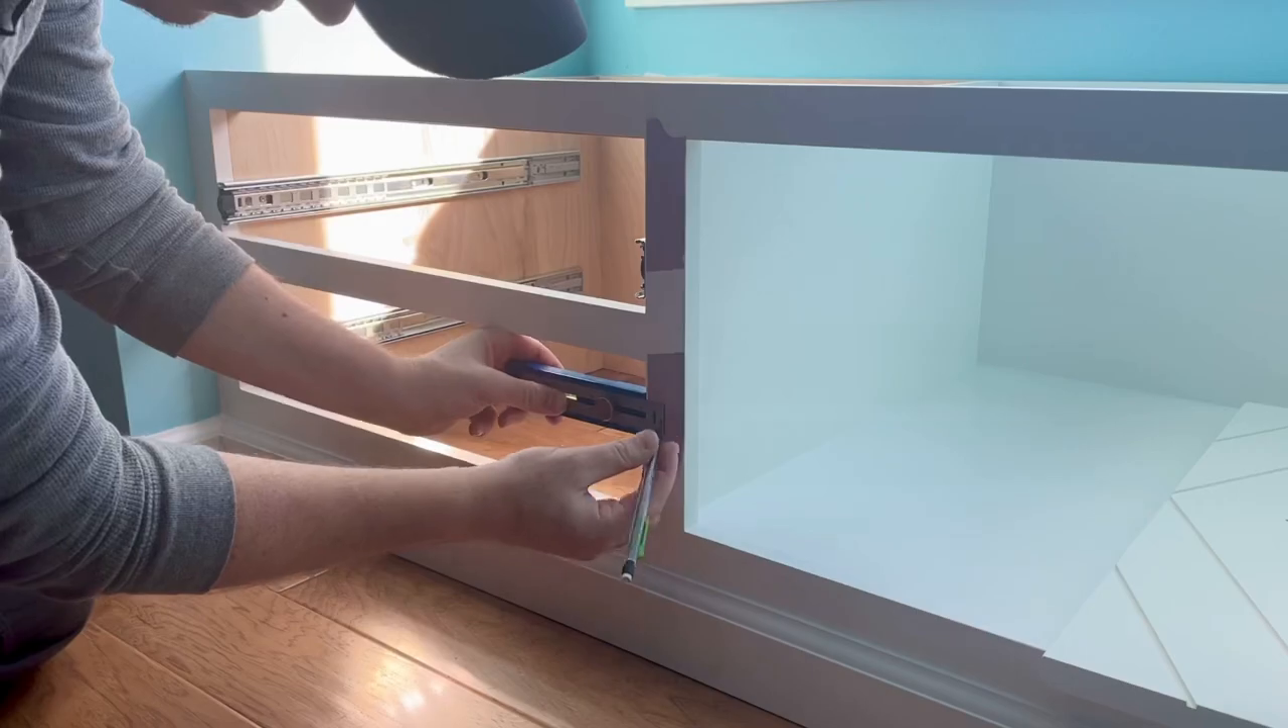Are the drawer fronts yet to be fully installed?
Yes.